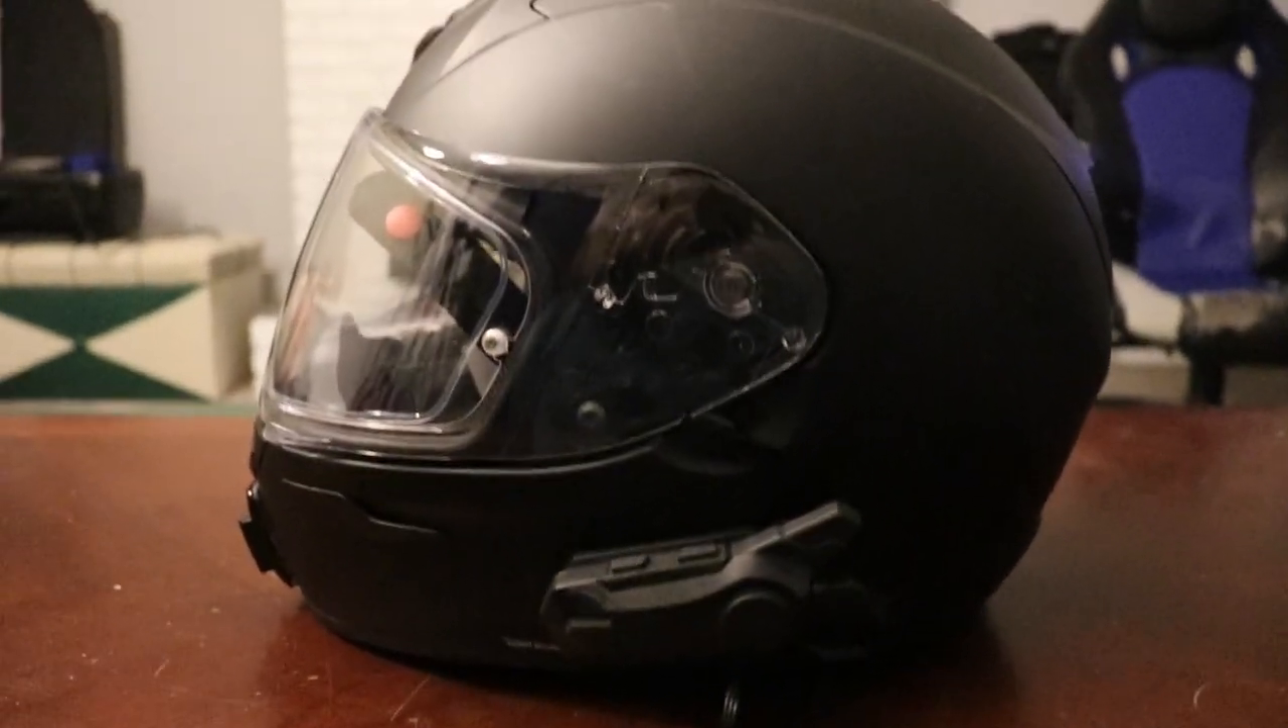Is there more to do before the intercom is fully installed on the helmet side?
No.